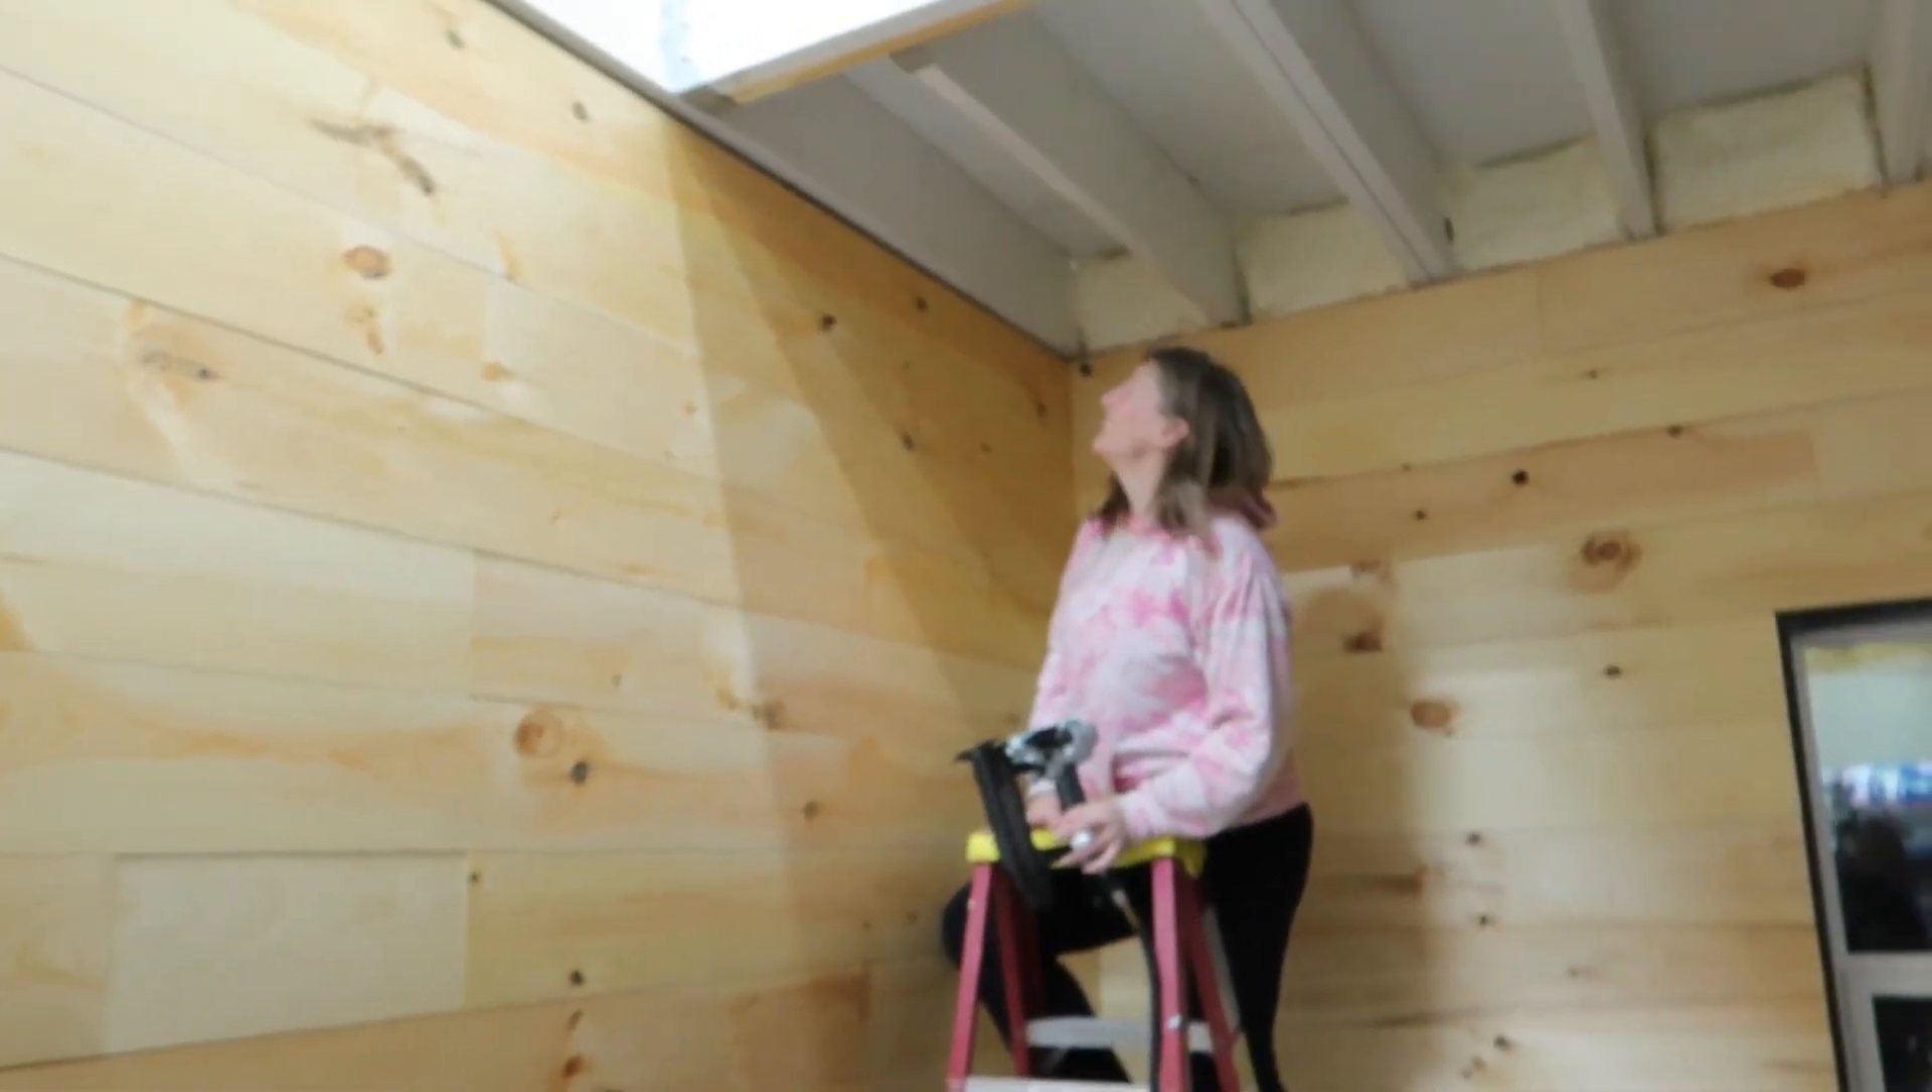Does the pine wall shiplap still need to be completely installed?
No.